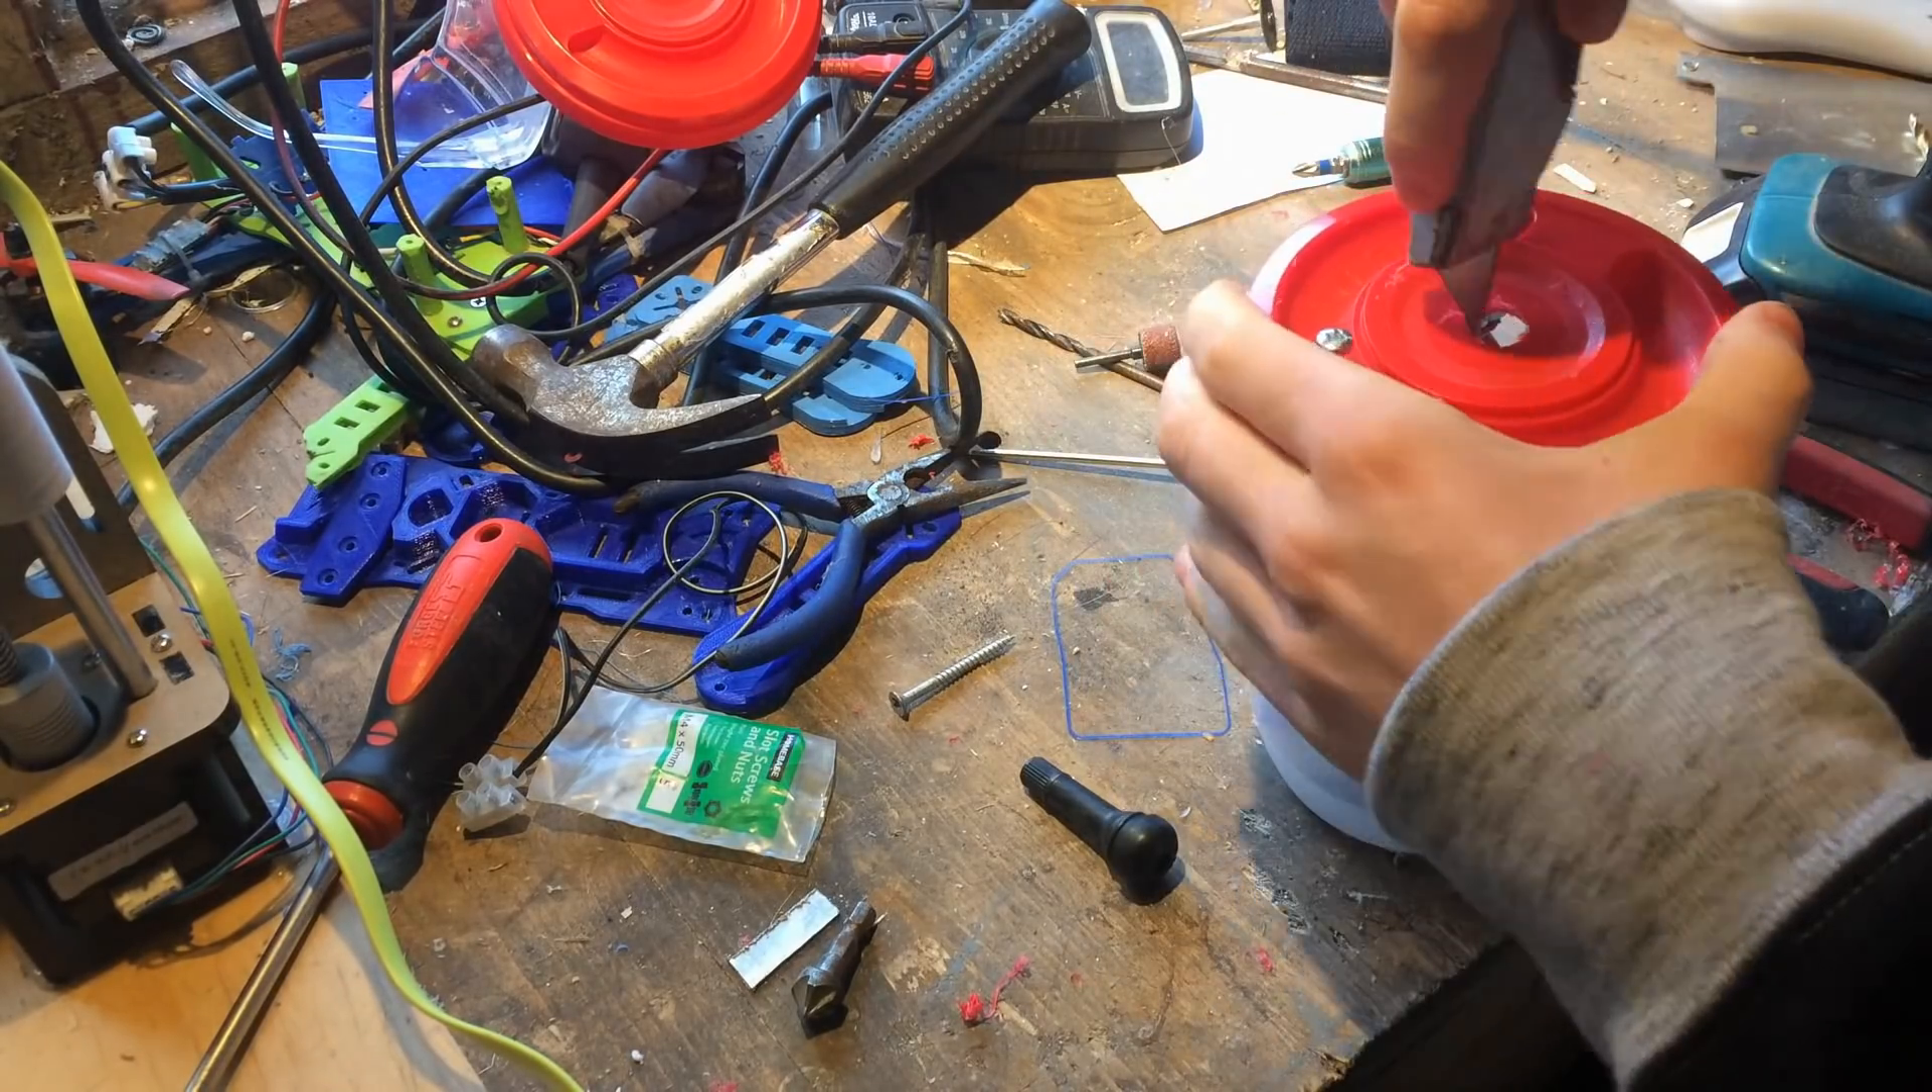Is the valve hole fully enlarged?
No.